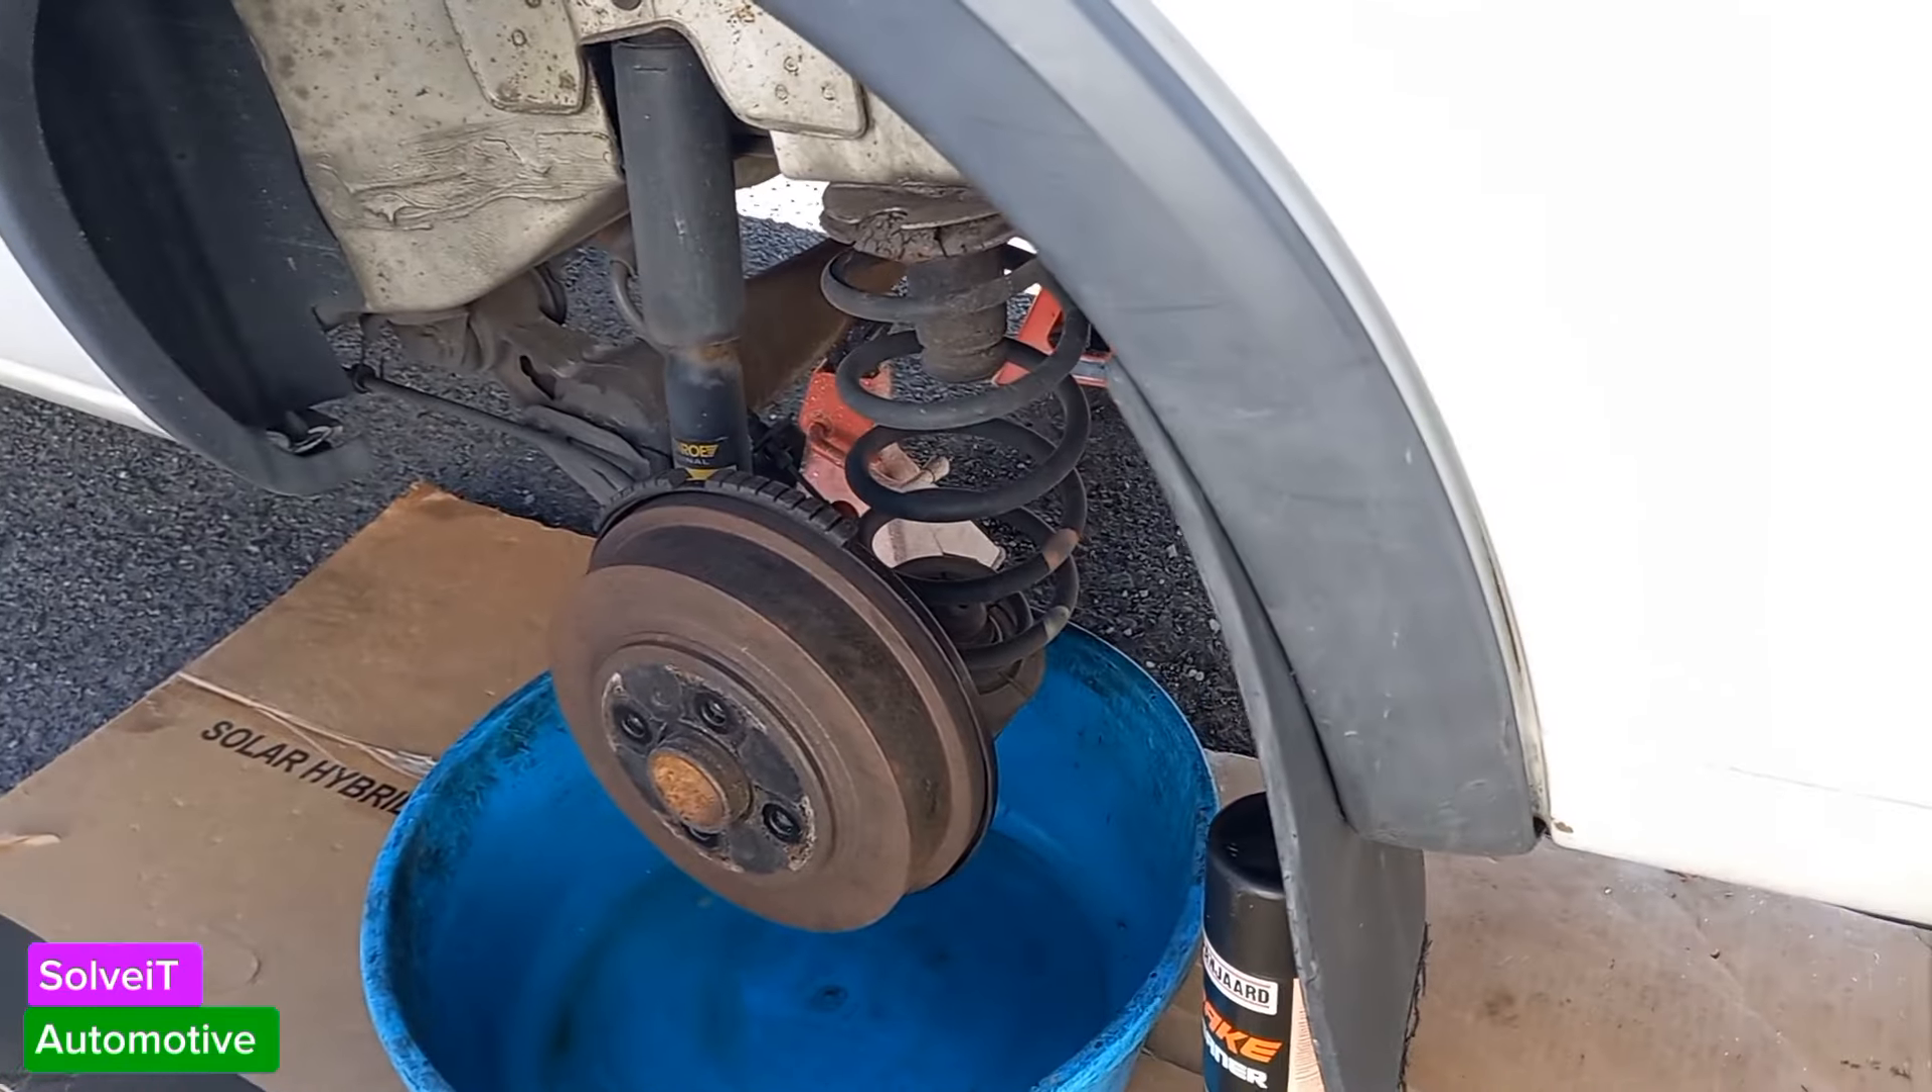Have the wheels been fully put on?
No.